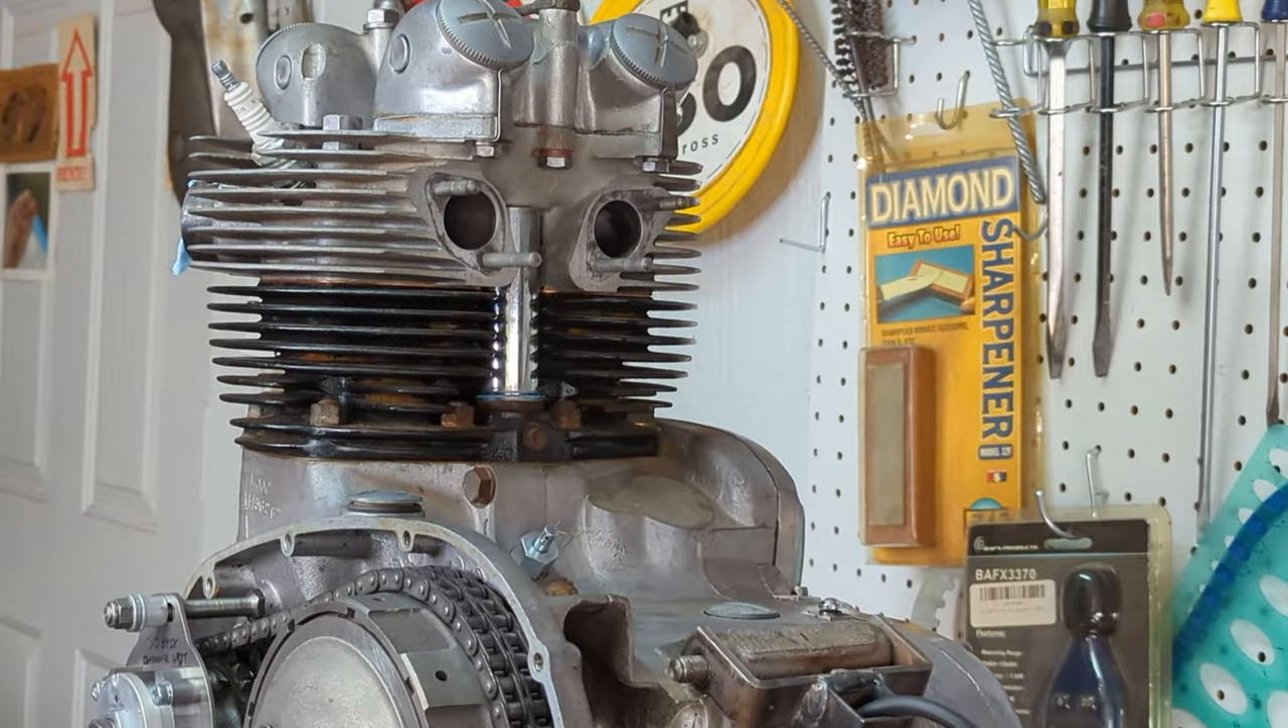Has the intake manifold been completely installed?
No.